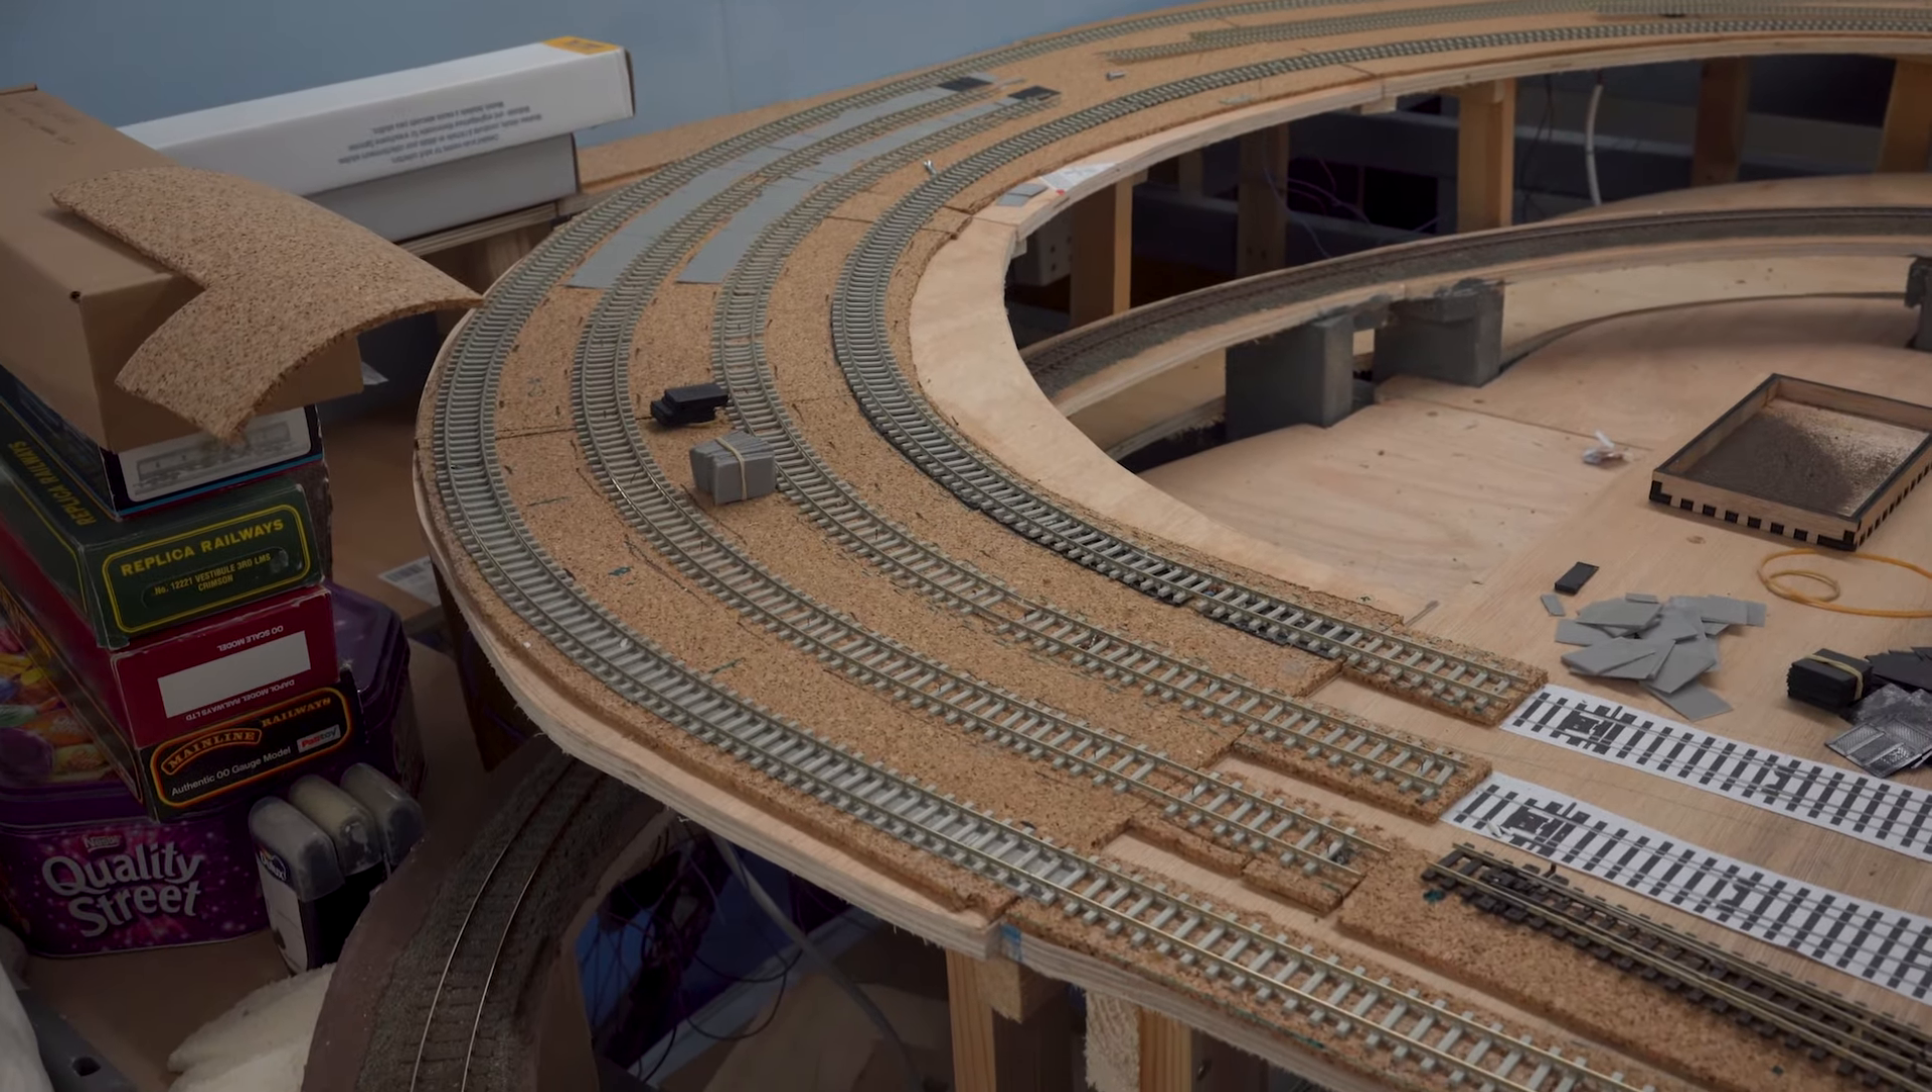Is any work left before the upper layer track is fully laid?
Yes.